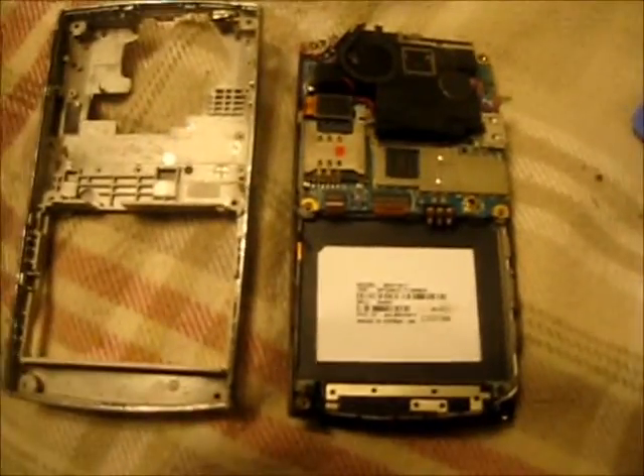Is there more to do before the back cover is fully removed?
No.